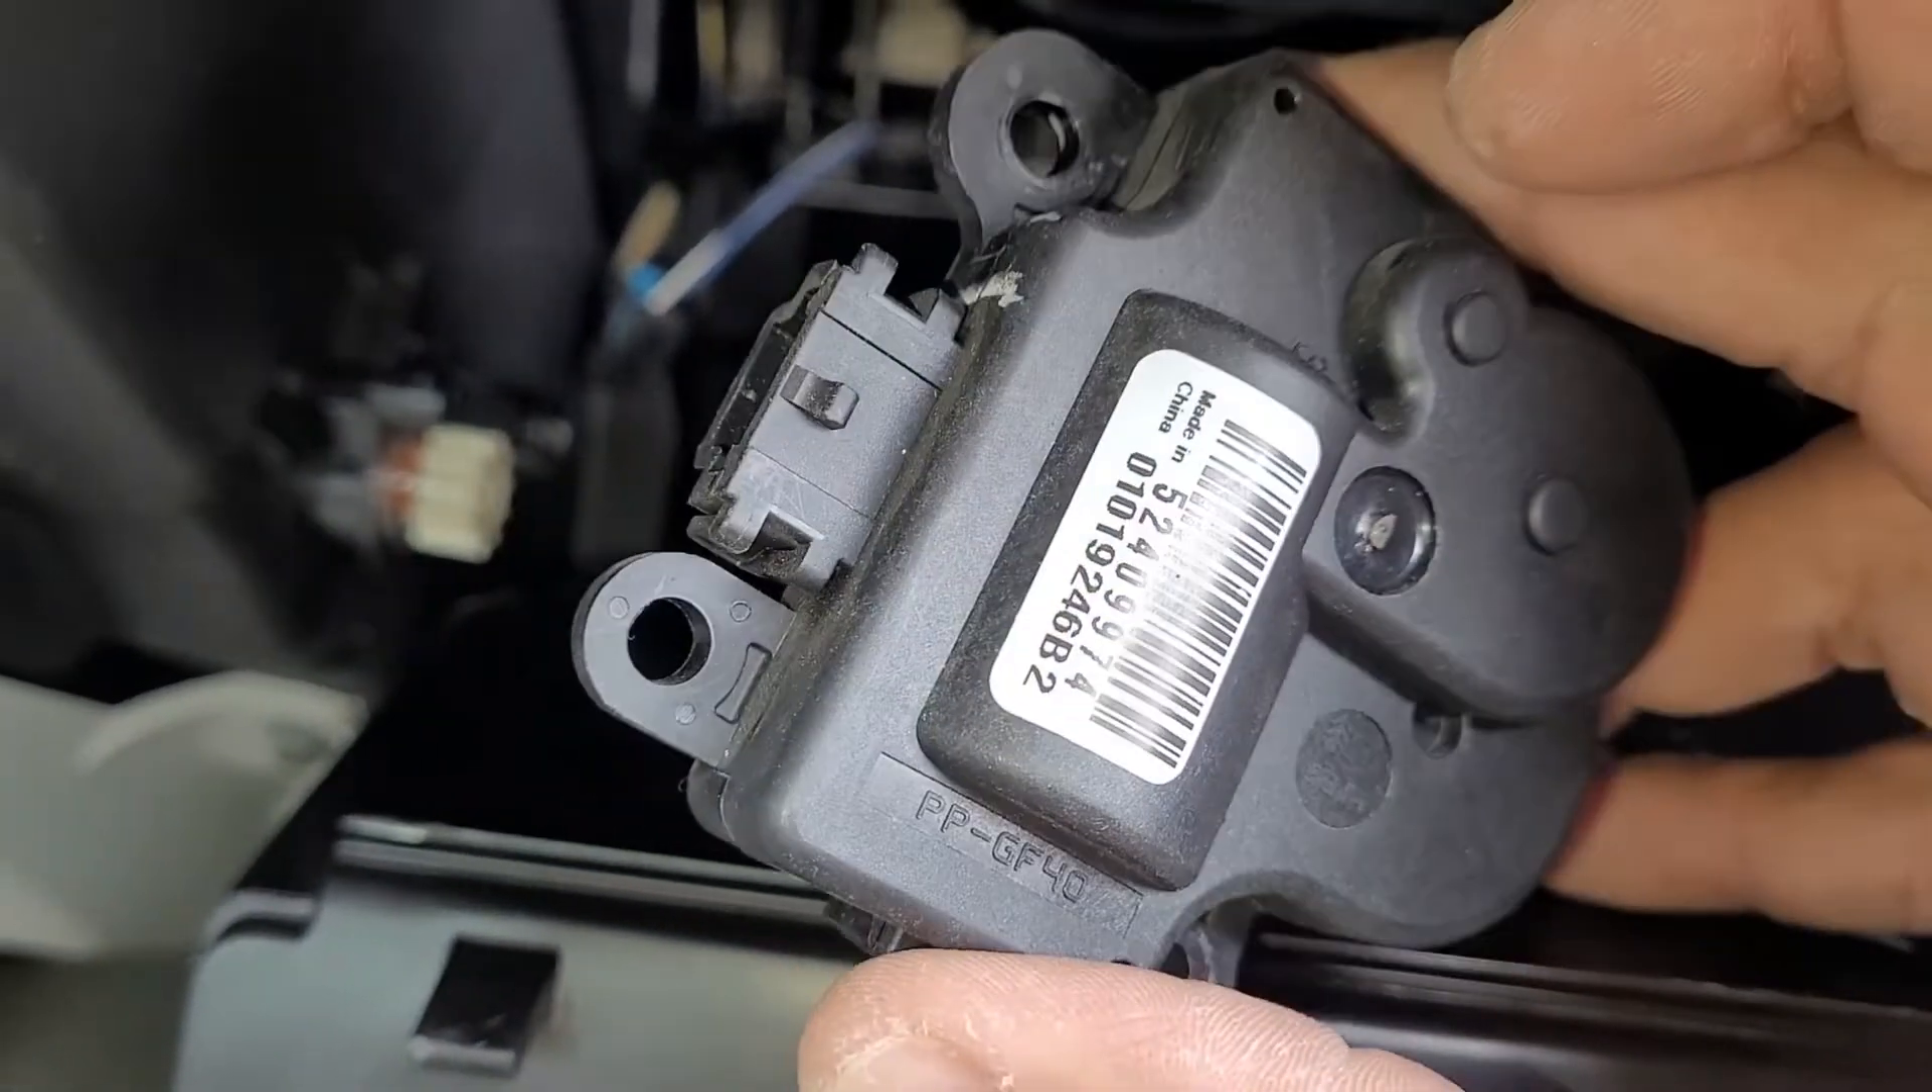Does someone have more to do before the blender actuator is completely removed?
No.